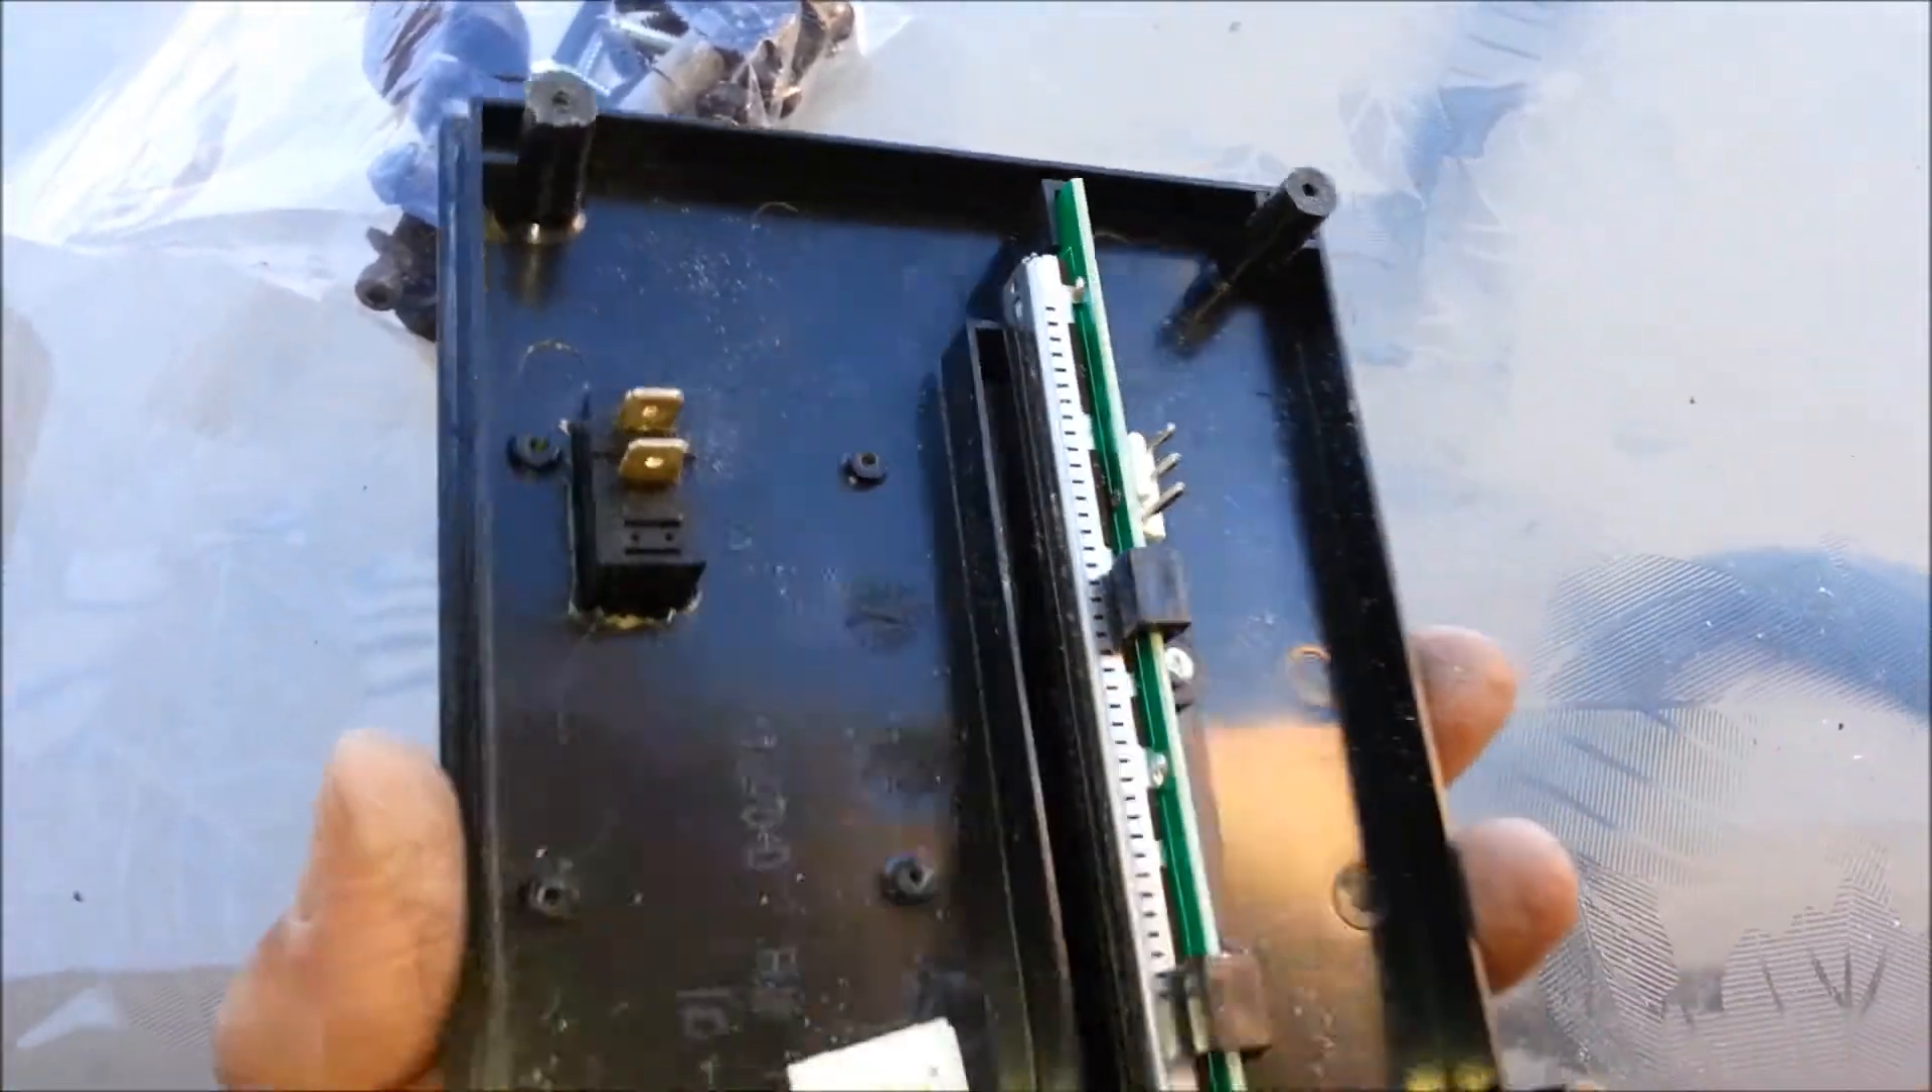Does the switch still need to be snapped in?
No.